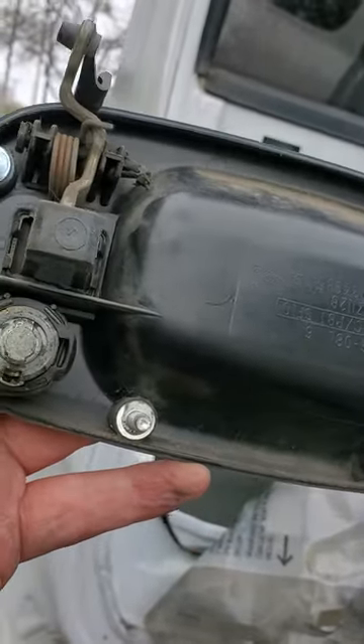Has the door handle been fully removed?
Yes.